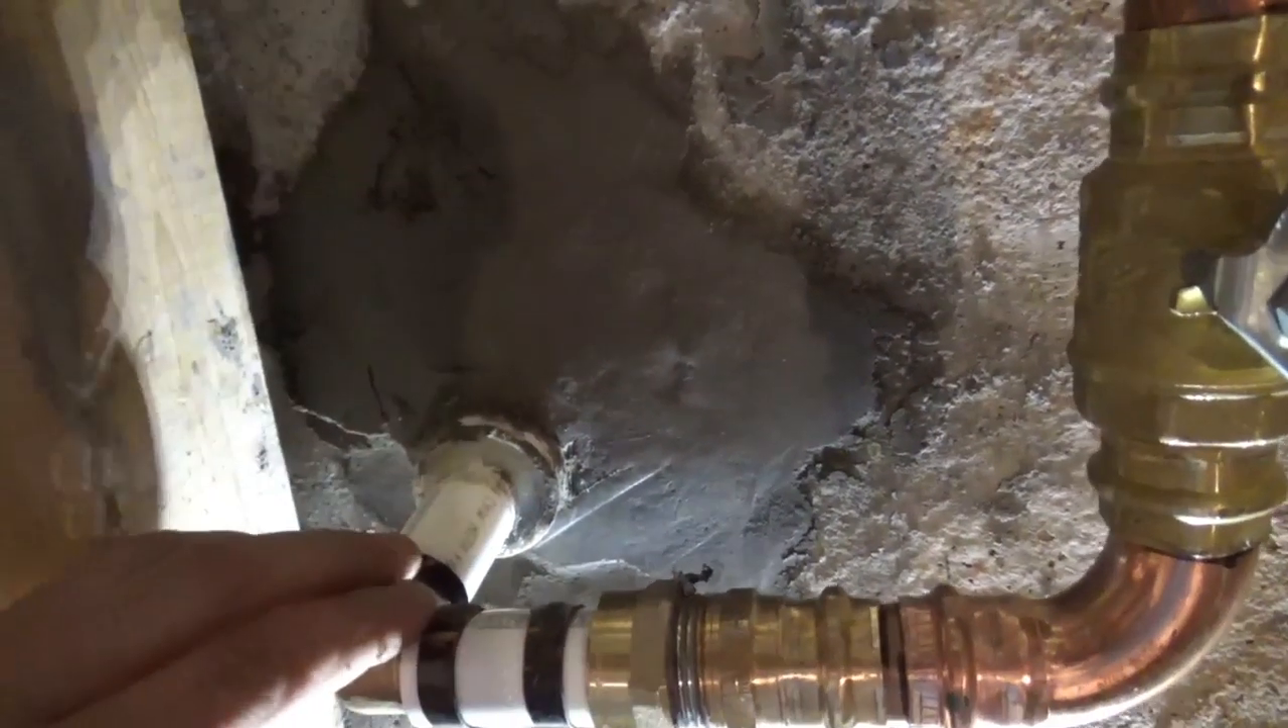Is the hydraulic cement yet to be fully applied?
No.